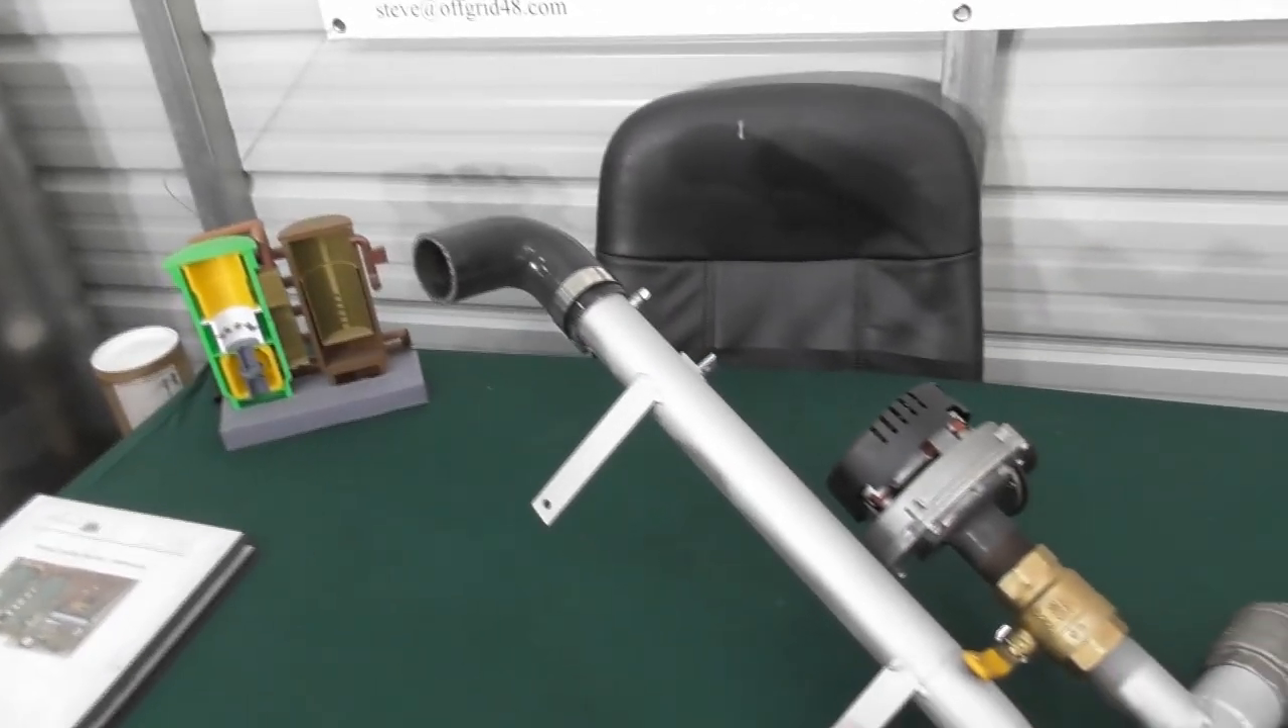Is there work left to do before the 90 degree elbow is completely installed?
No.